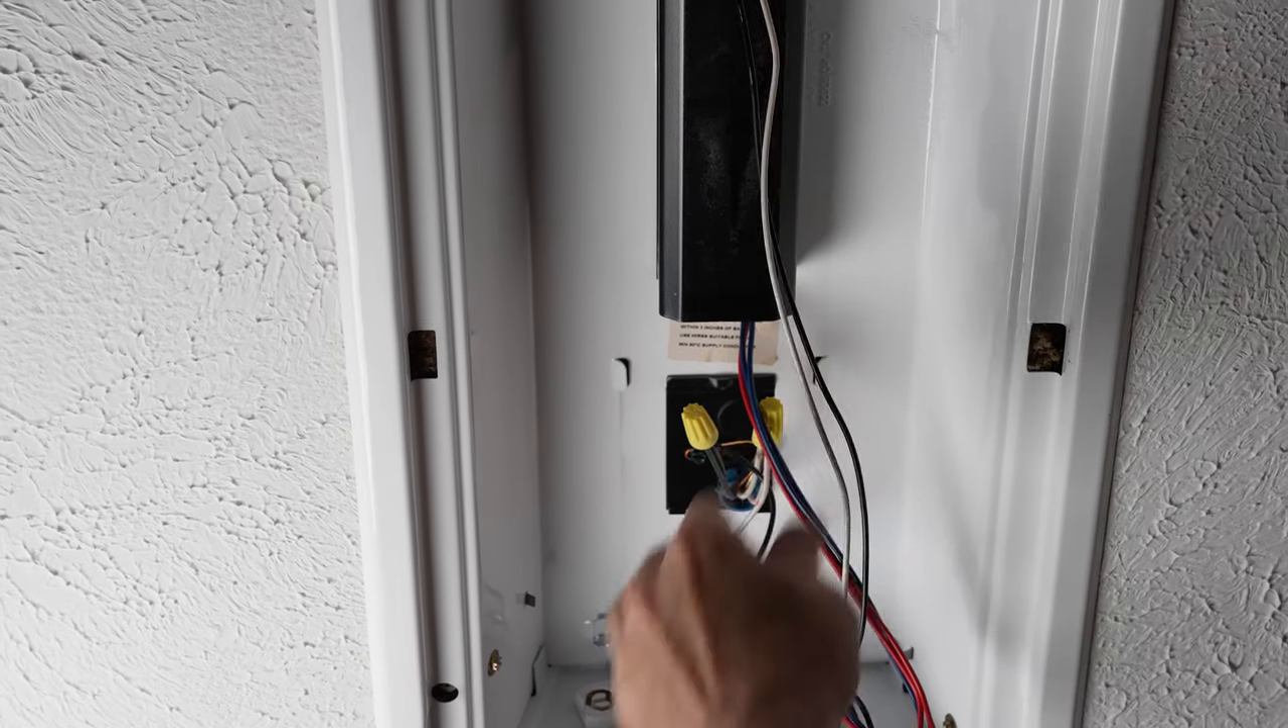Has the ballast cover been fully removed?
Yes.